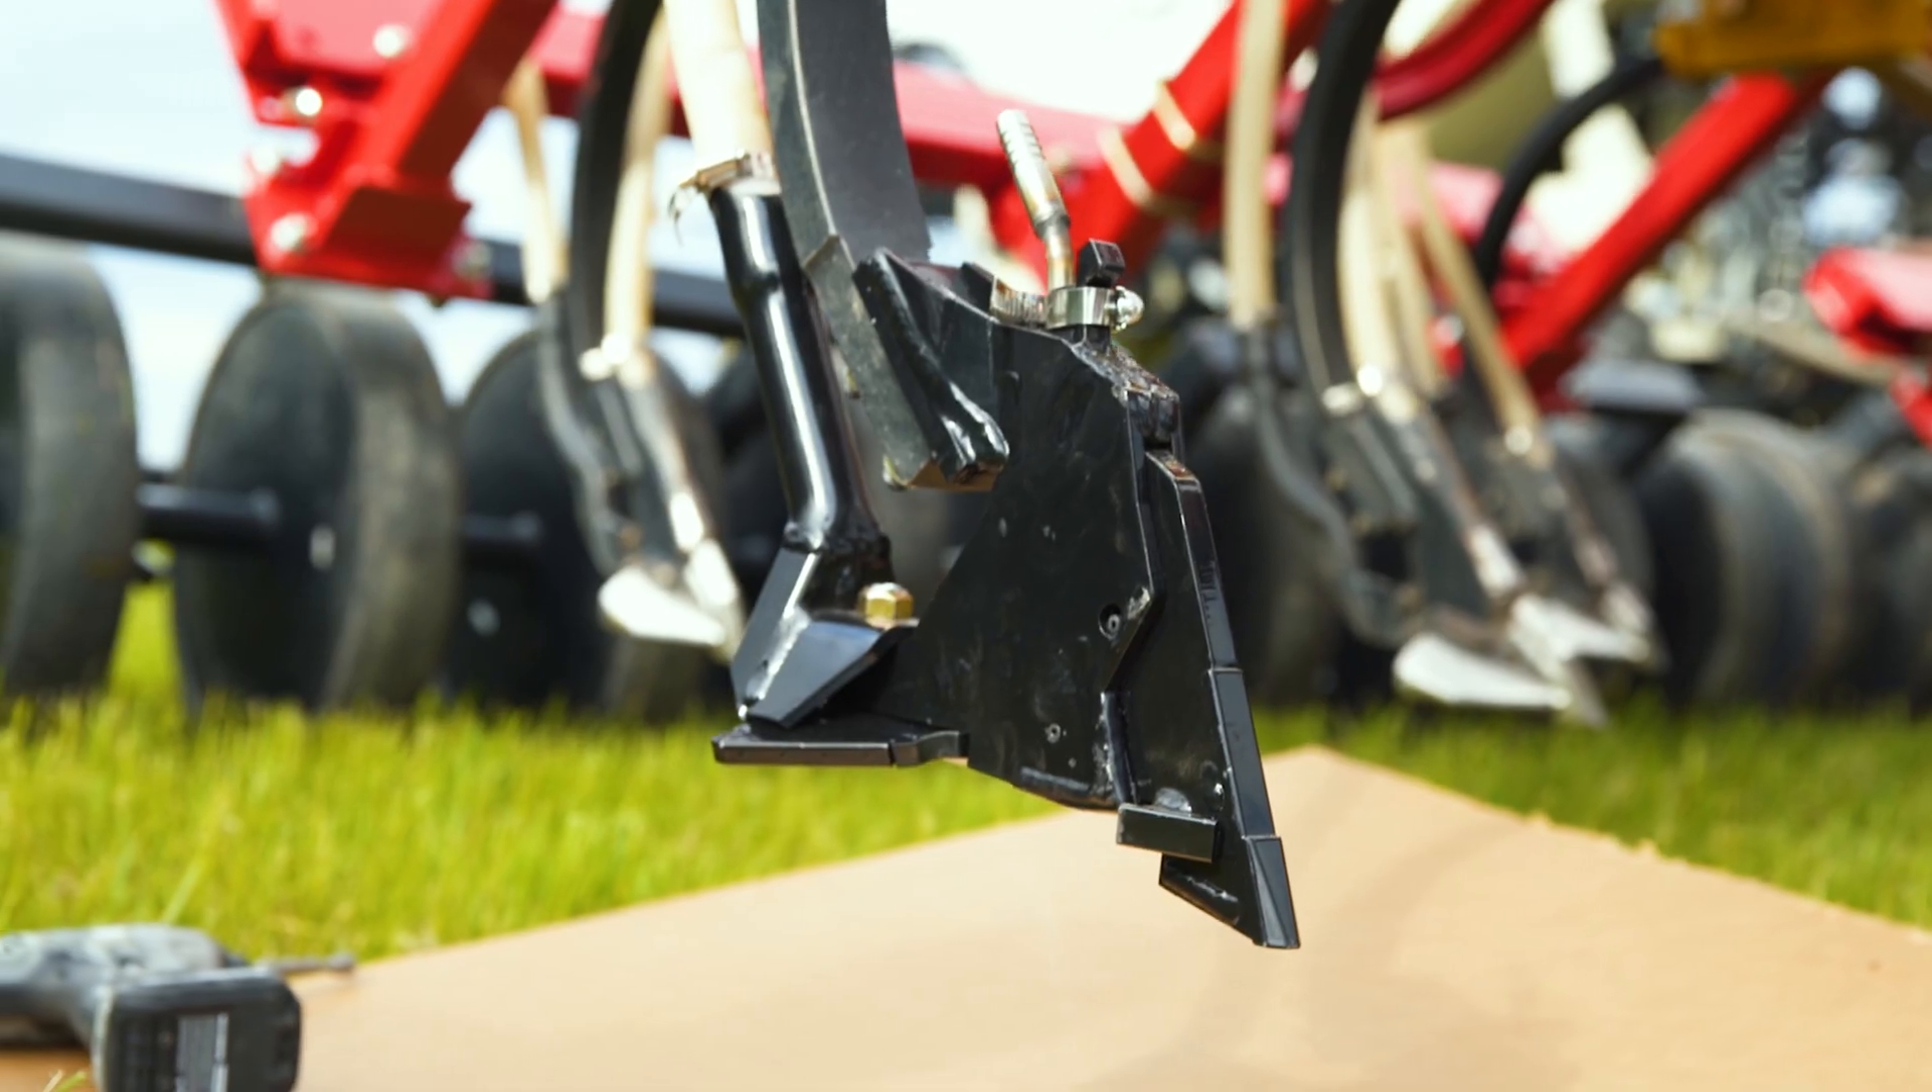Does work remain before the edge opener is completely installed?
No.